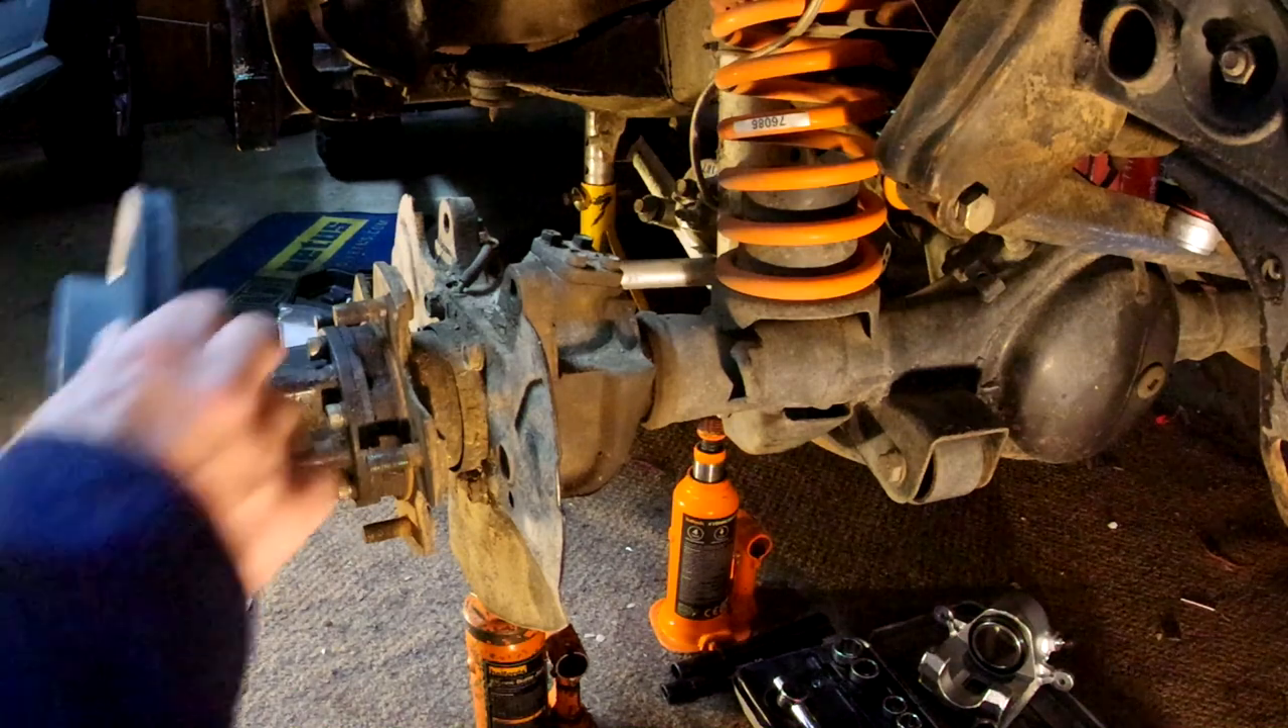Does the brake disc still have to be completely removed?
No.